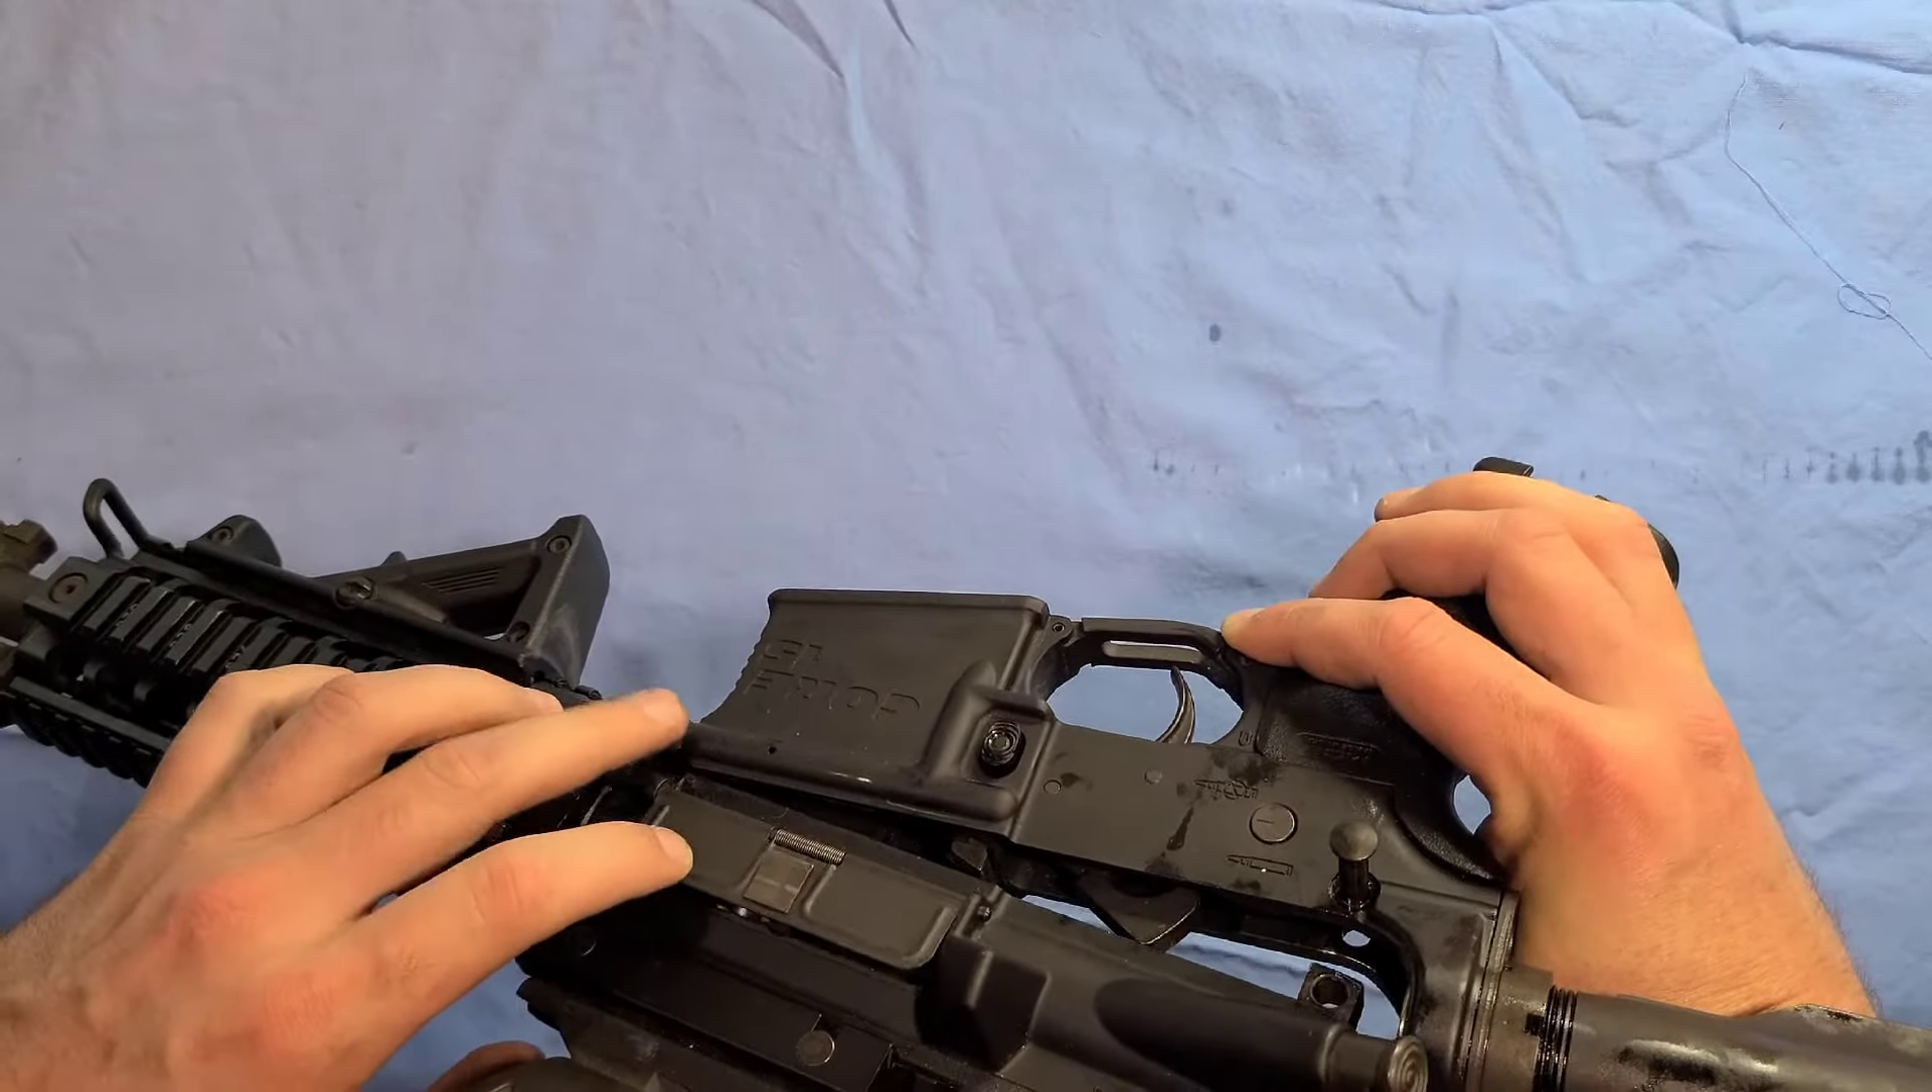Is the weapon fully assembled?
No.